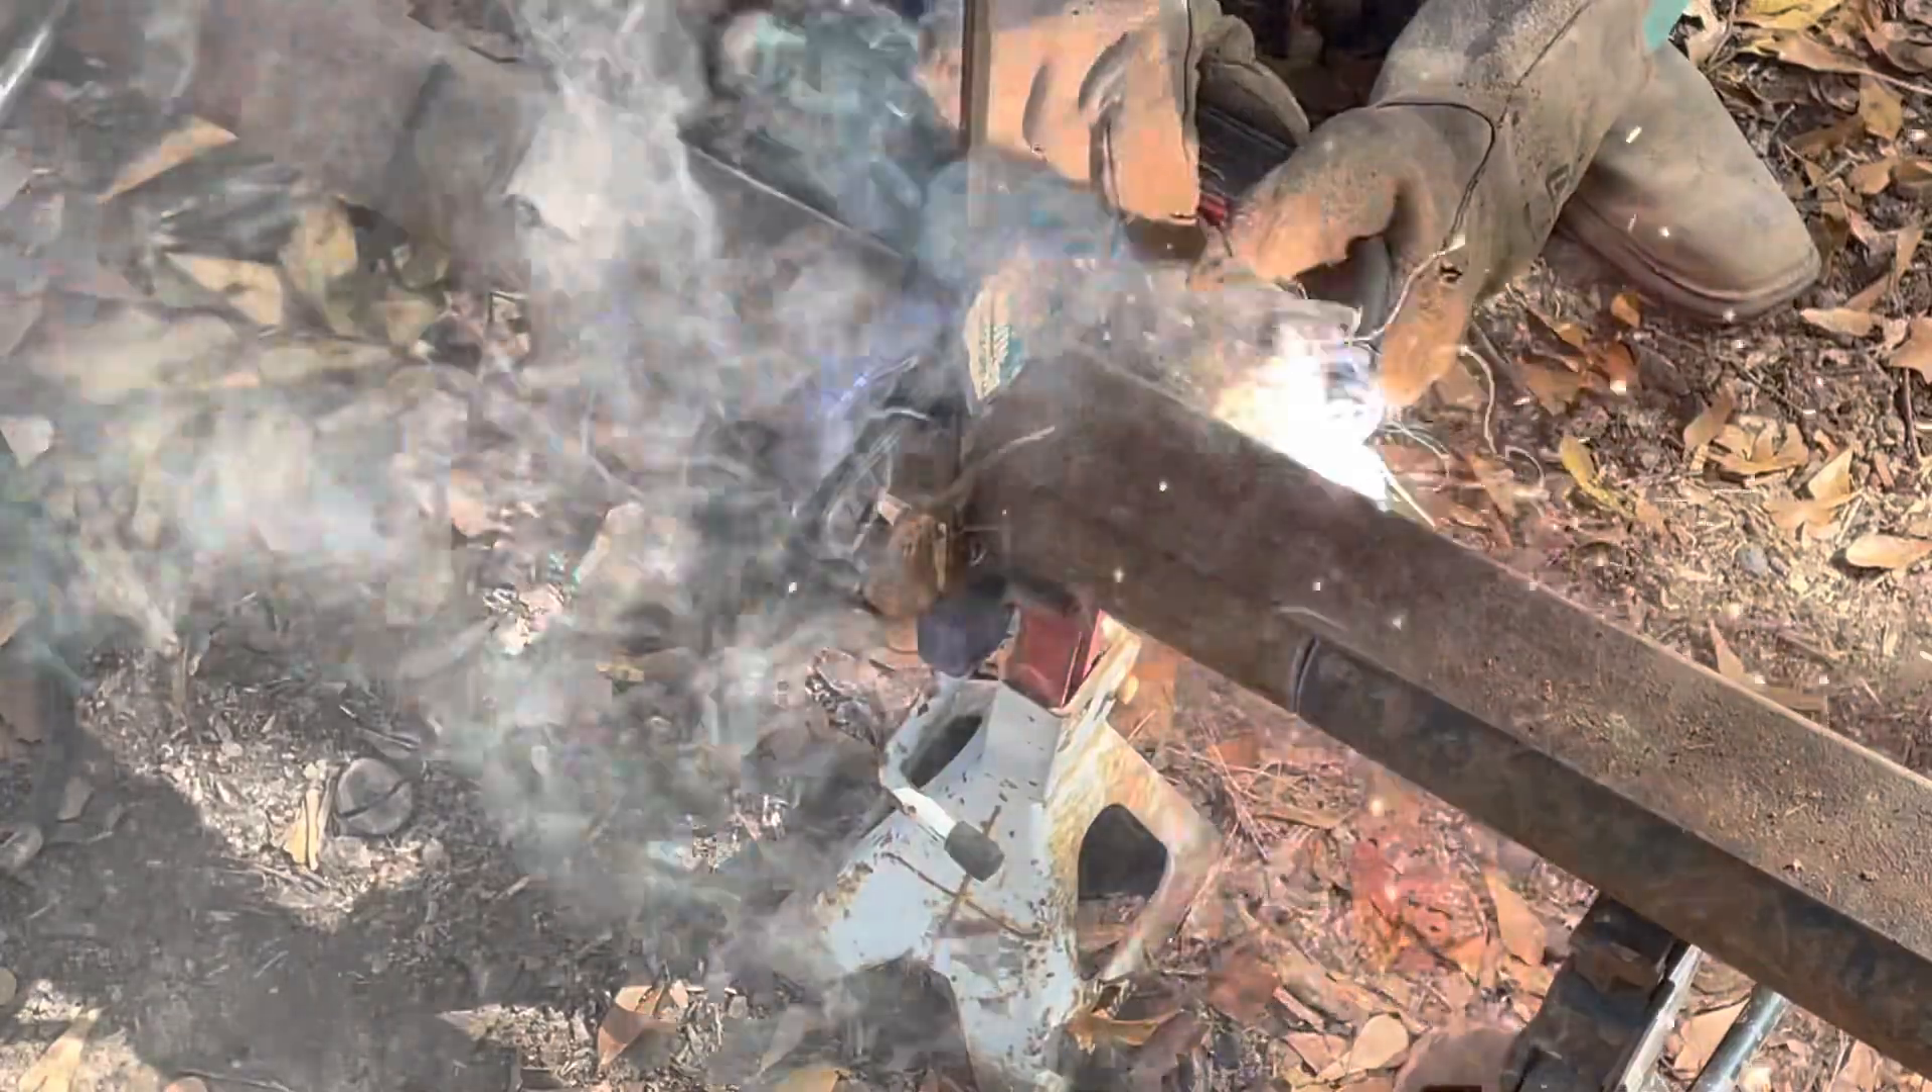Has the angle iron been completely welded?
No.